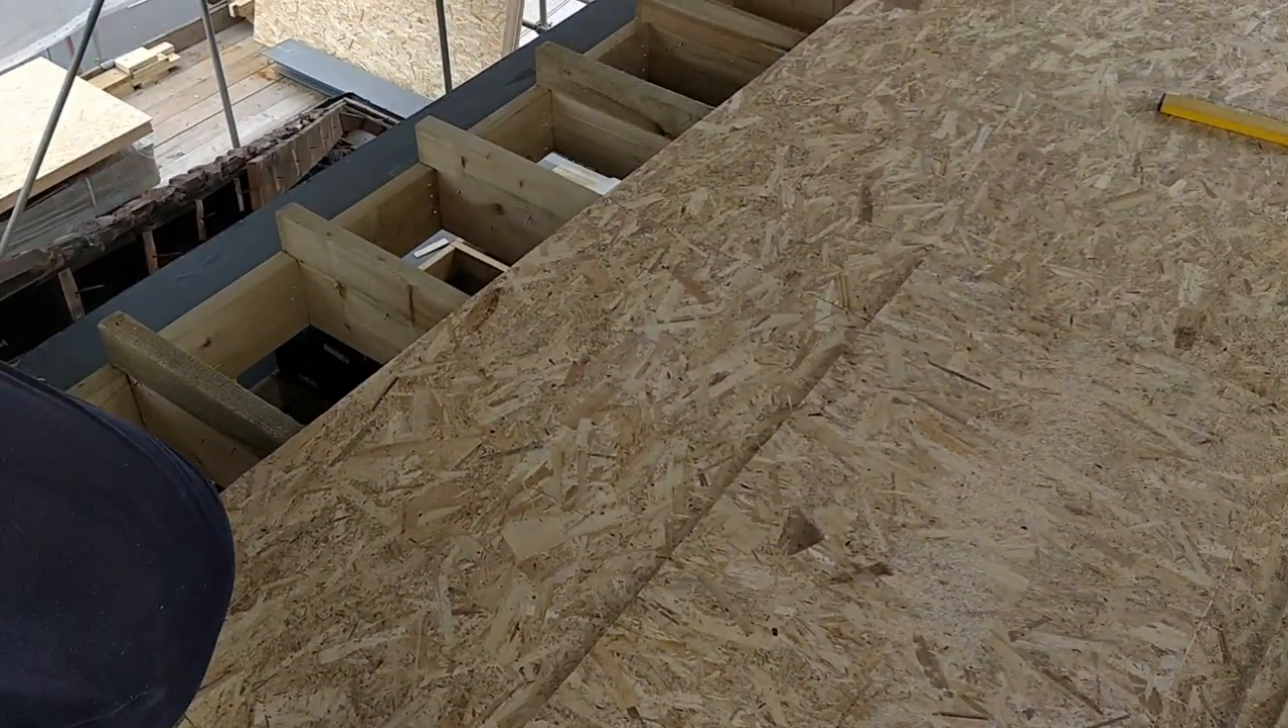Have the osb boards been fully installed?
No.